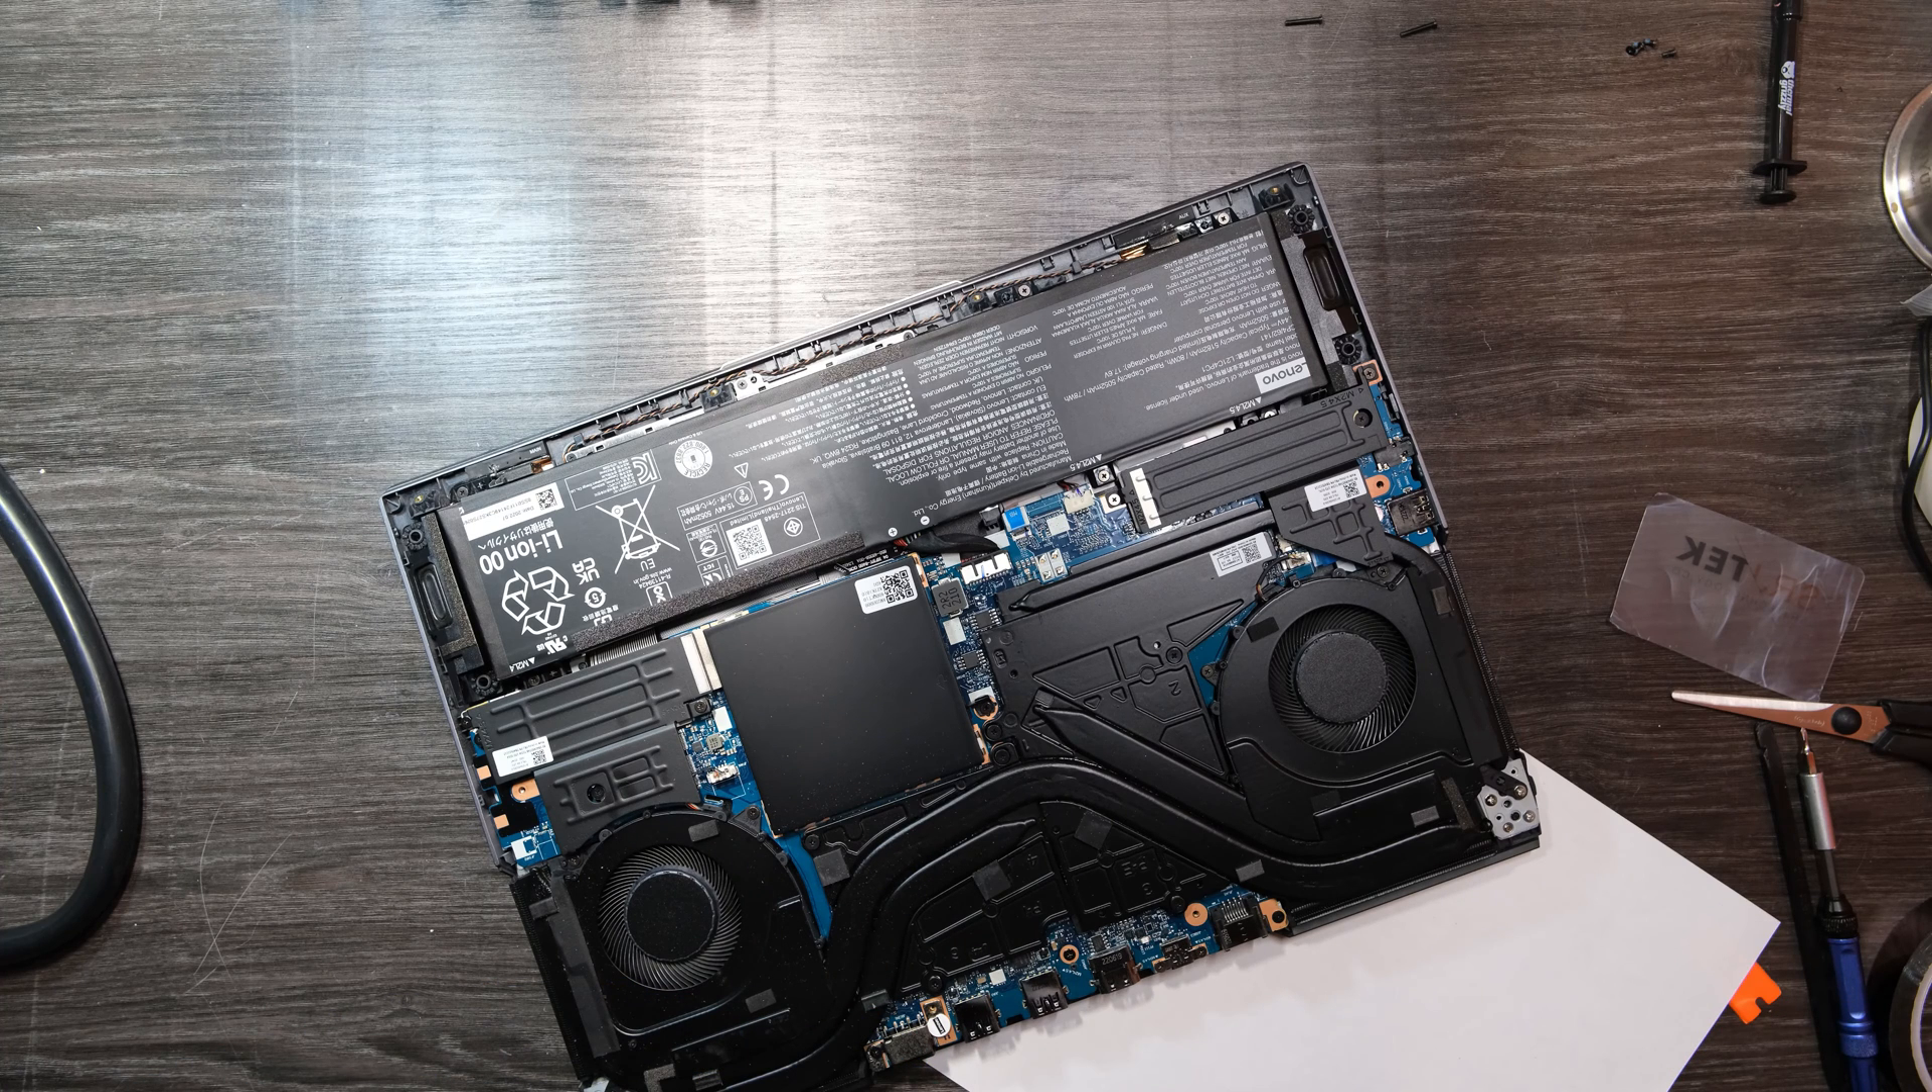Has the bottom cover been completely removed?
Yes.